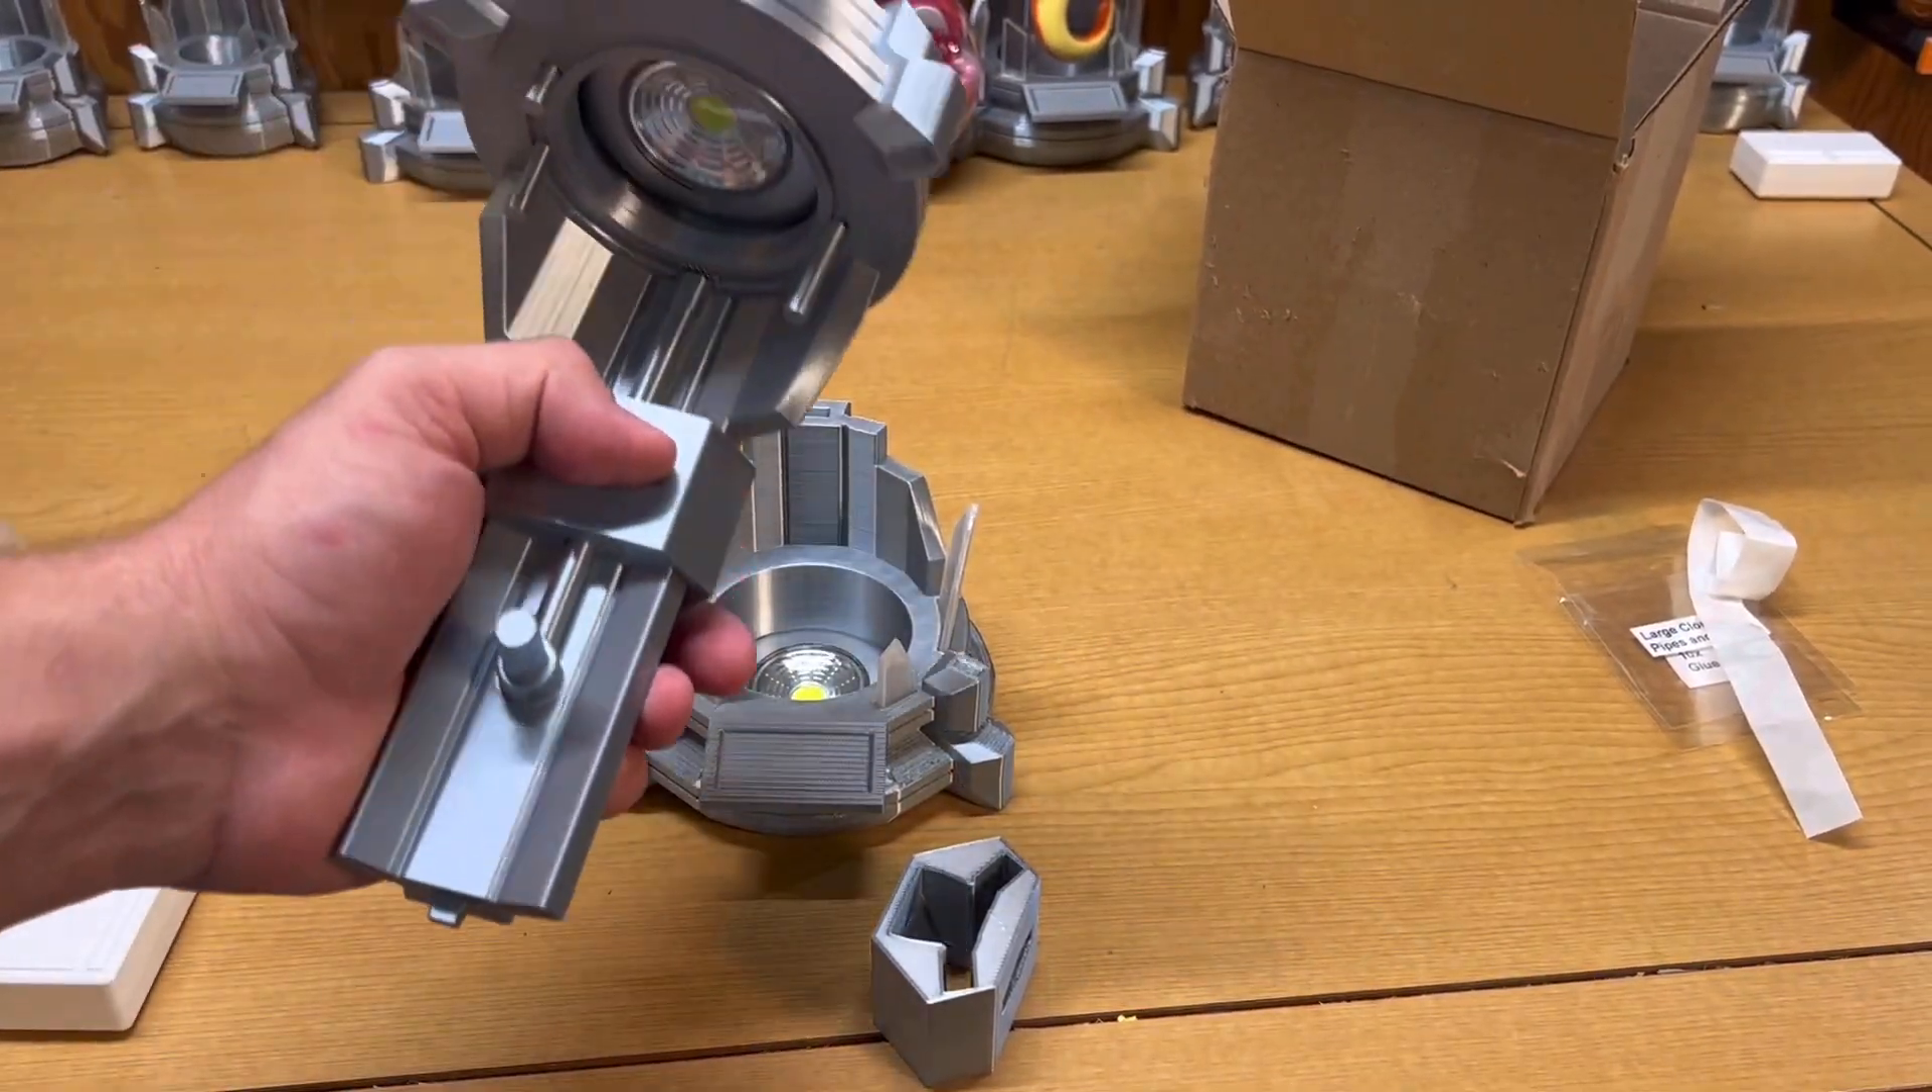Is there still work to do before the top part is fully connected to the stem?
No.